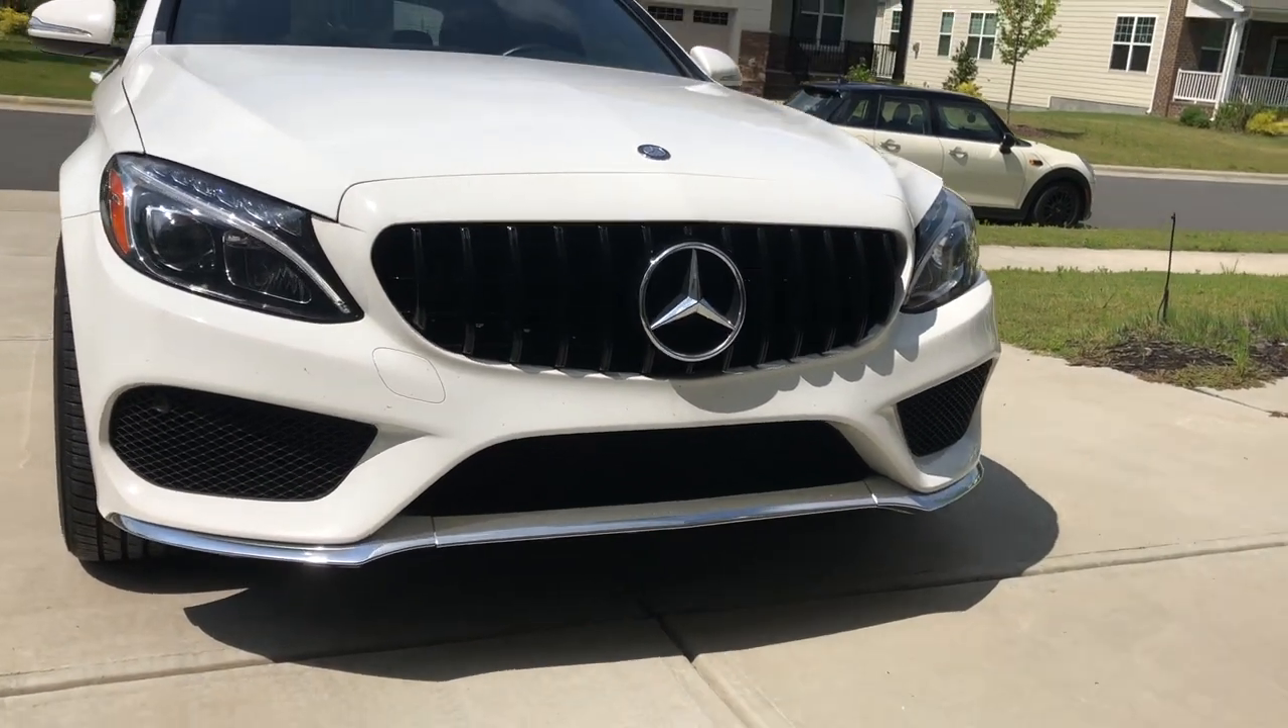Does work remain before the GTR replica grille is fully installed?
No.